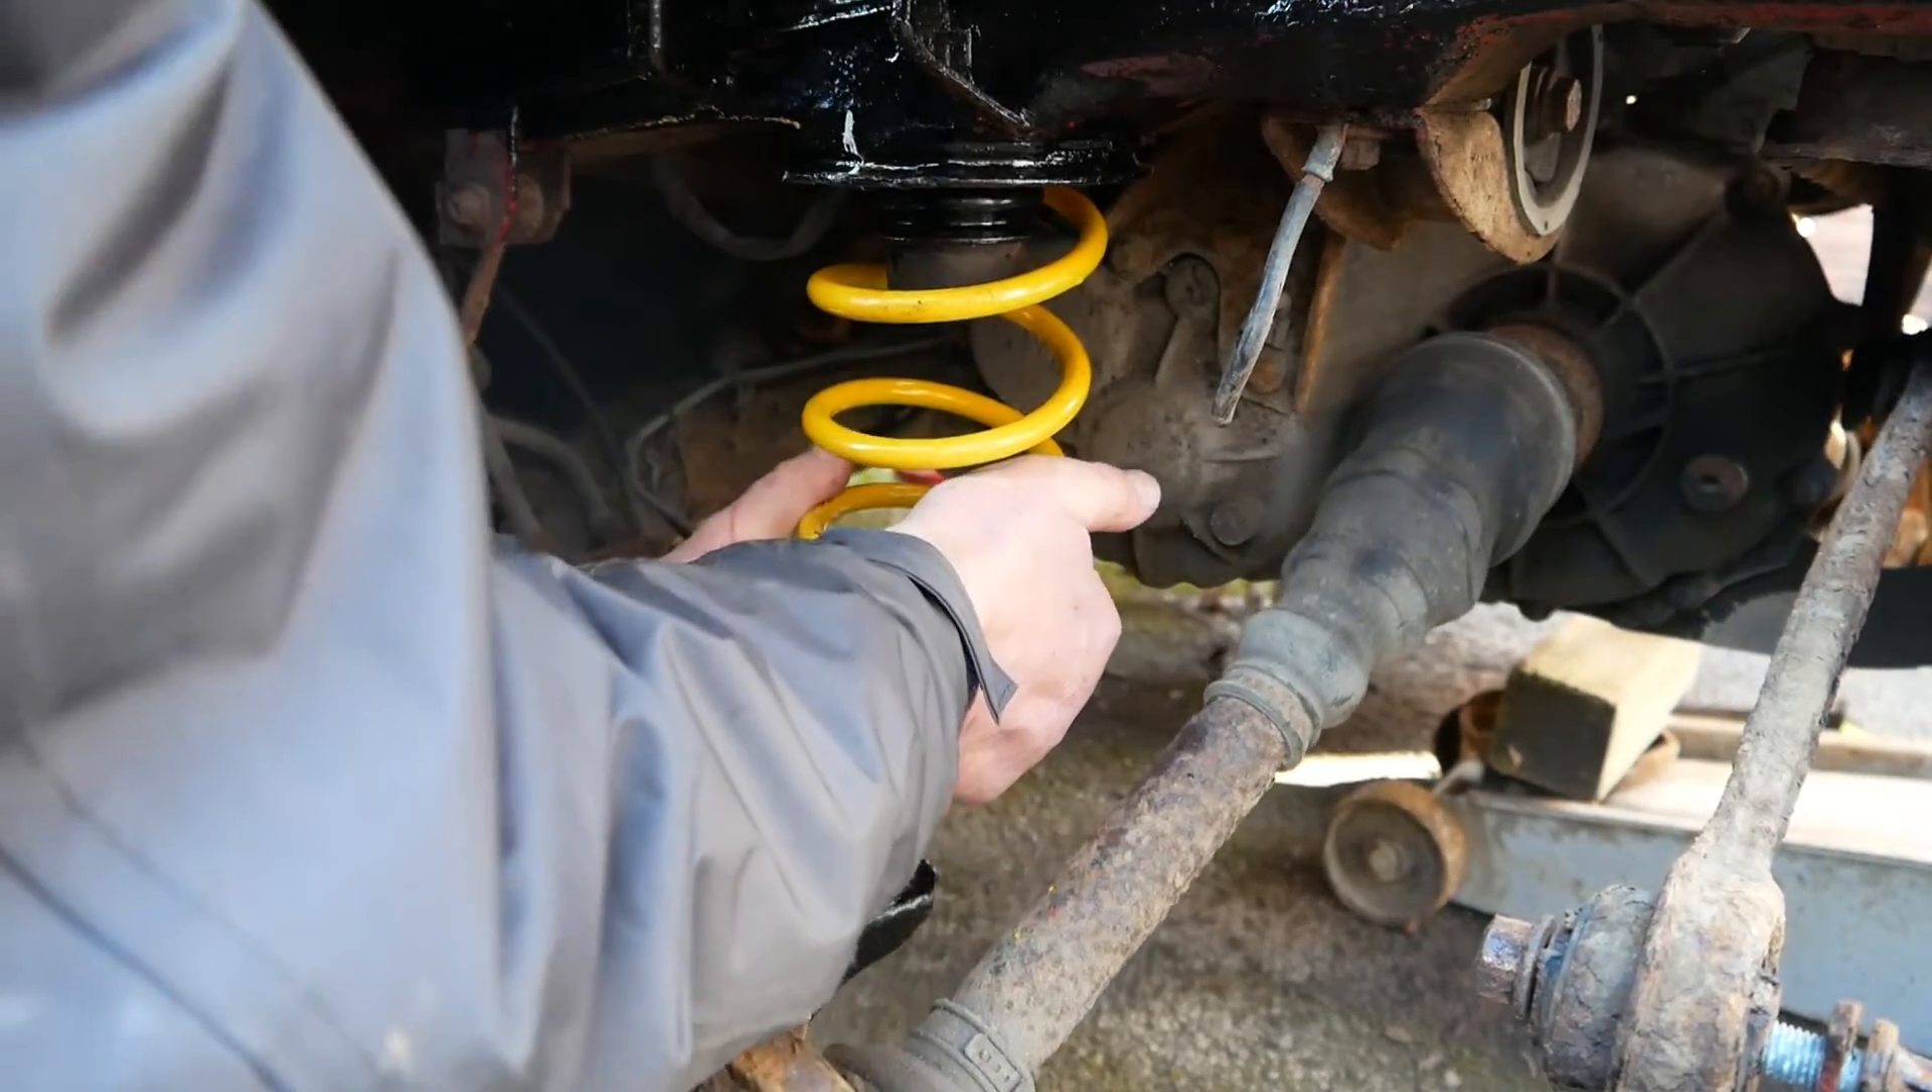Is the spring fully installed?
No.